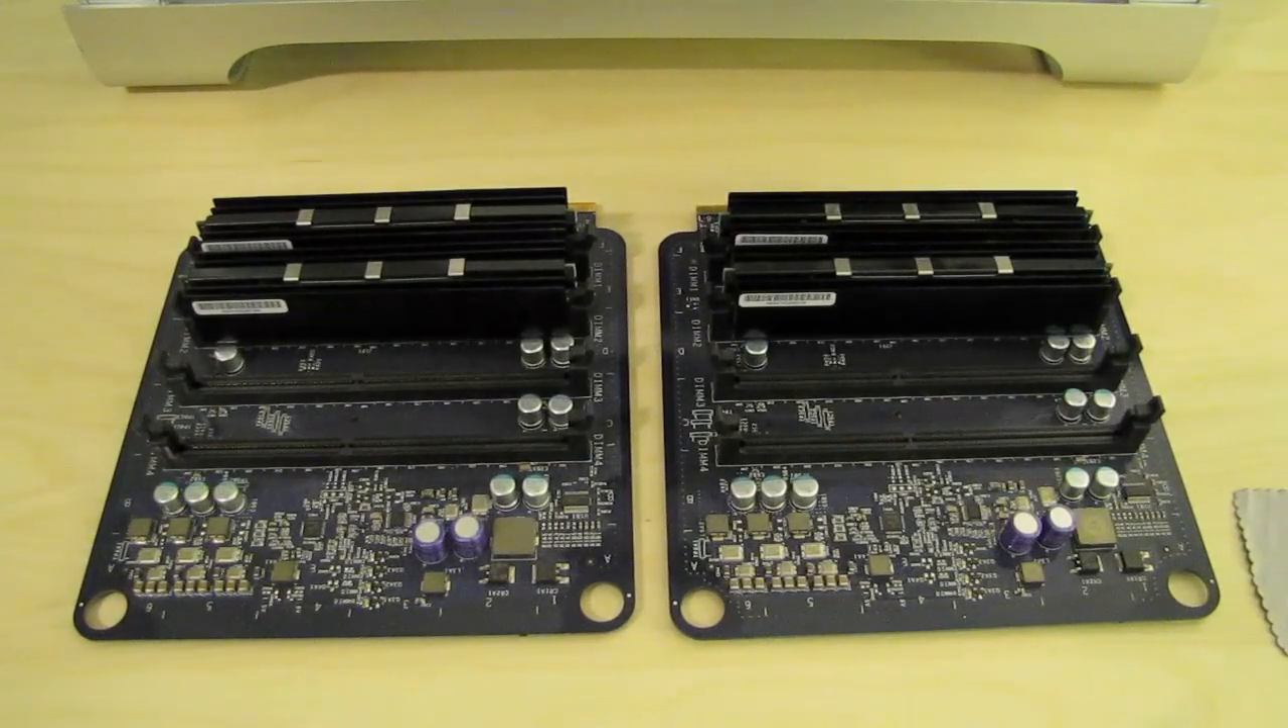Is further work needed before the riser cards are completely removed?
No.